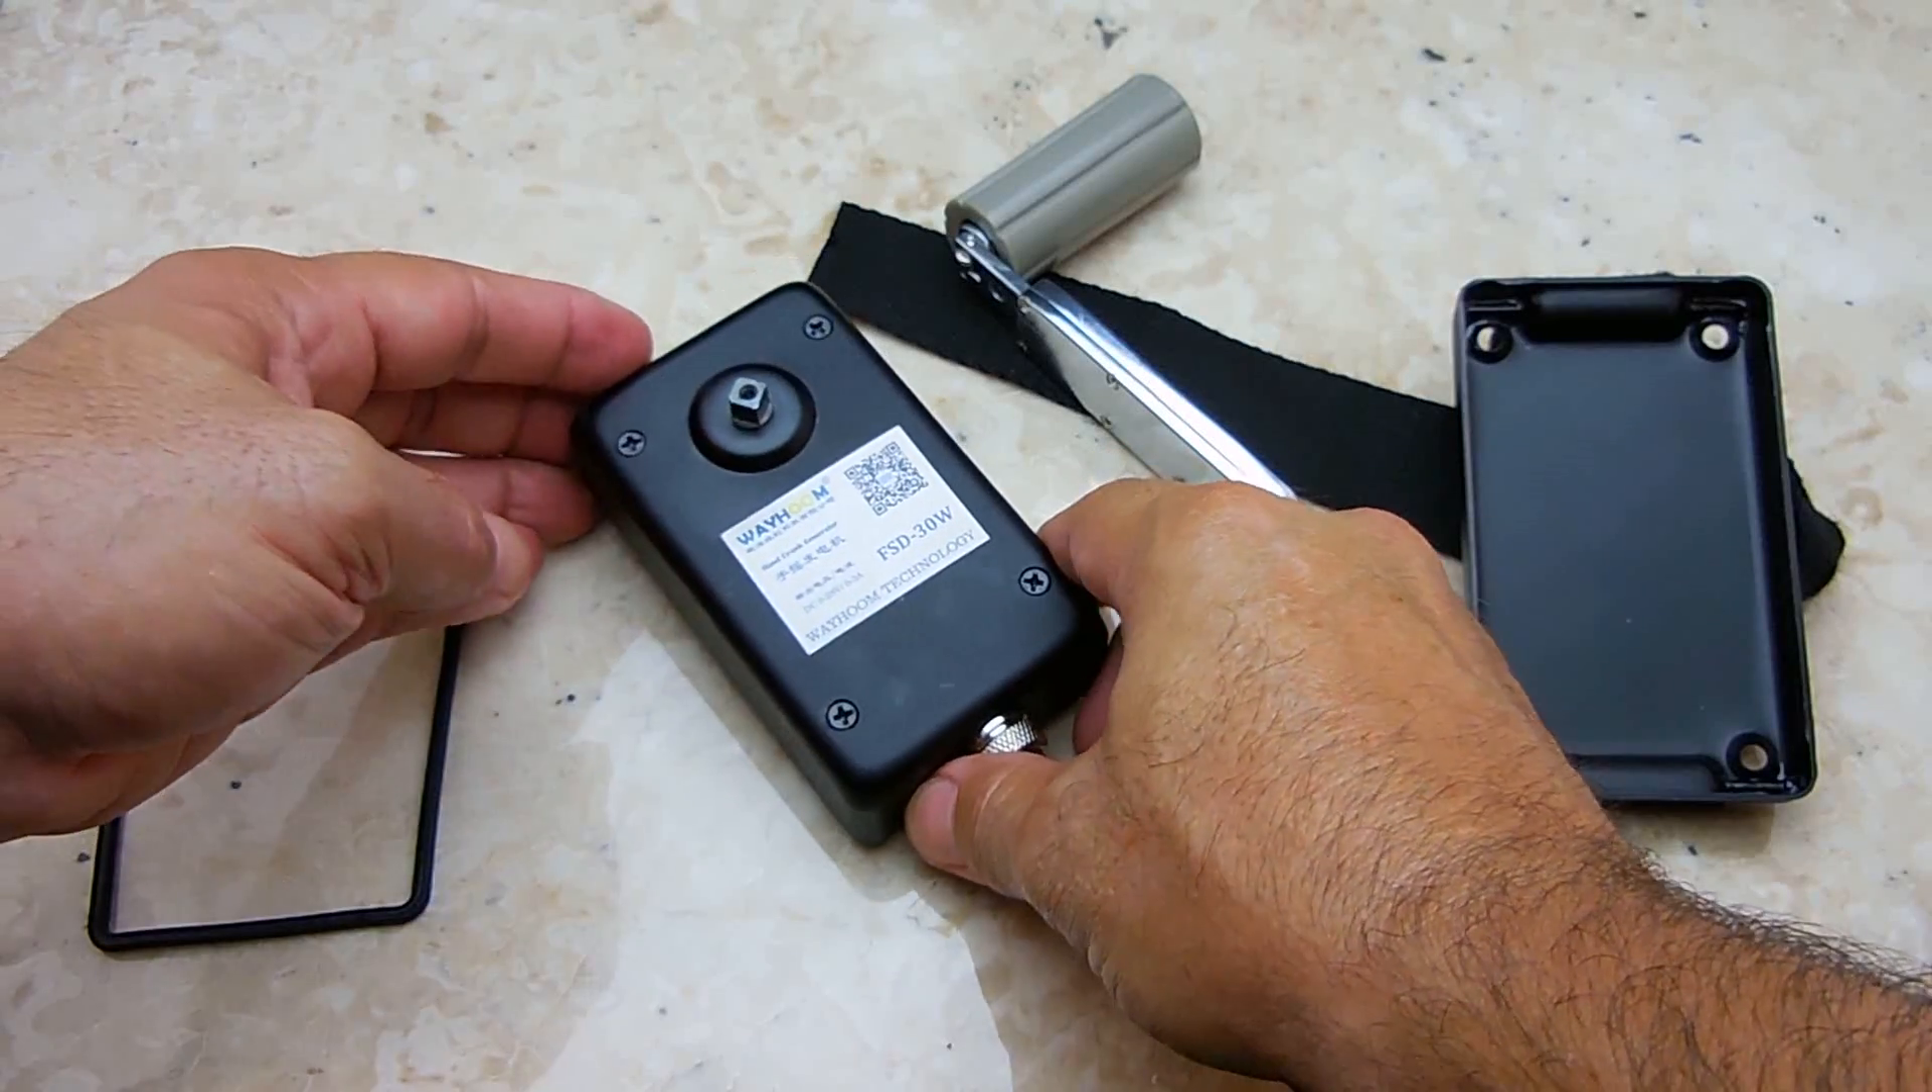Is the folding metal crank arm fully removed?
Yes.